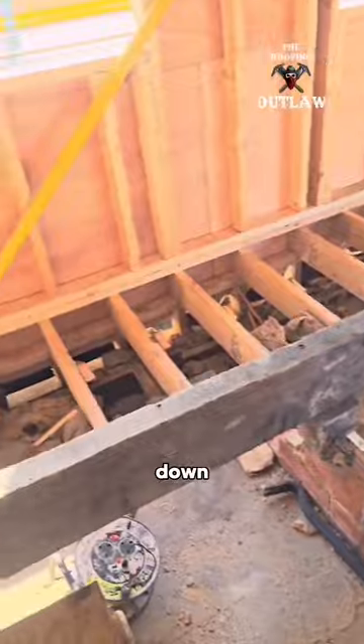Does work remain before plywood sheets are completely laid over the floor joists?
Yes.